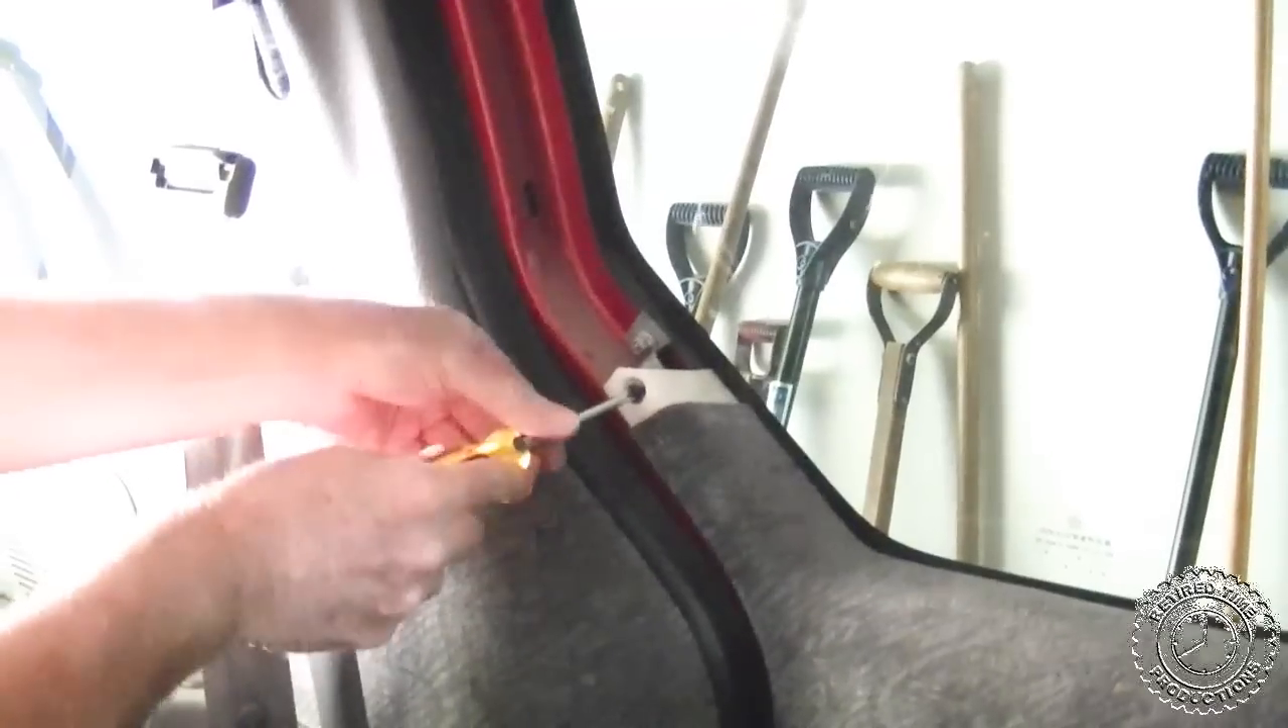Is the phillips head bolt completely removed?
No.